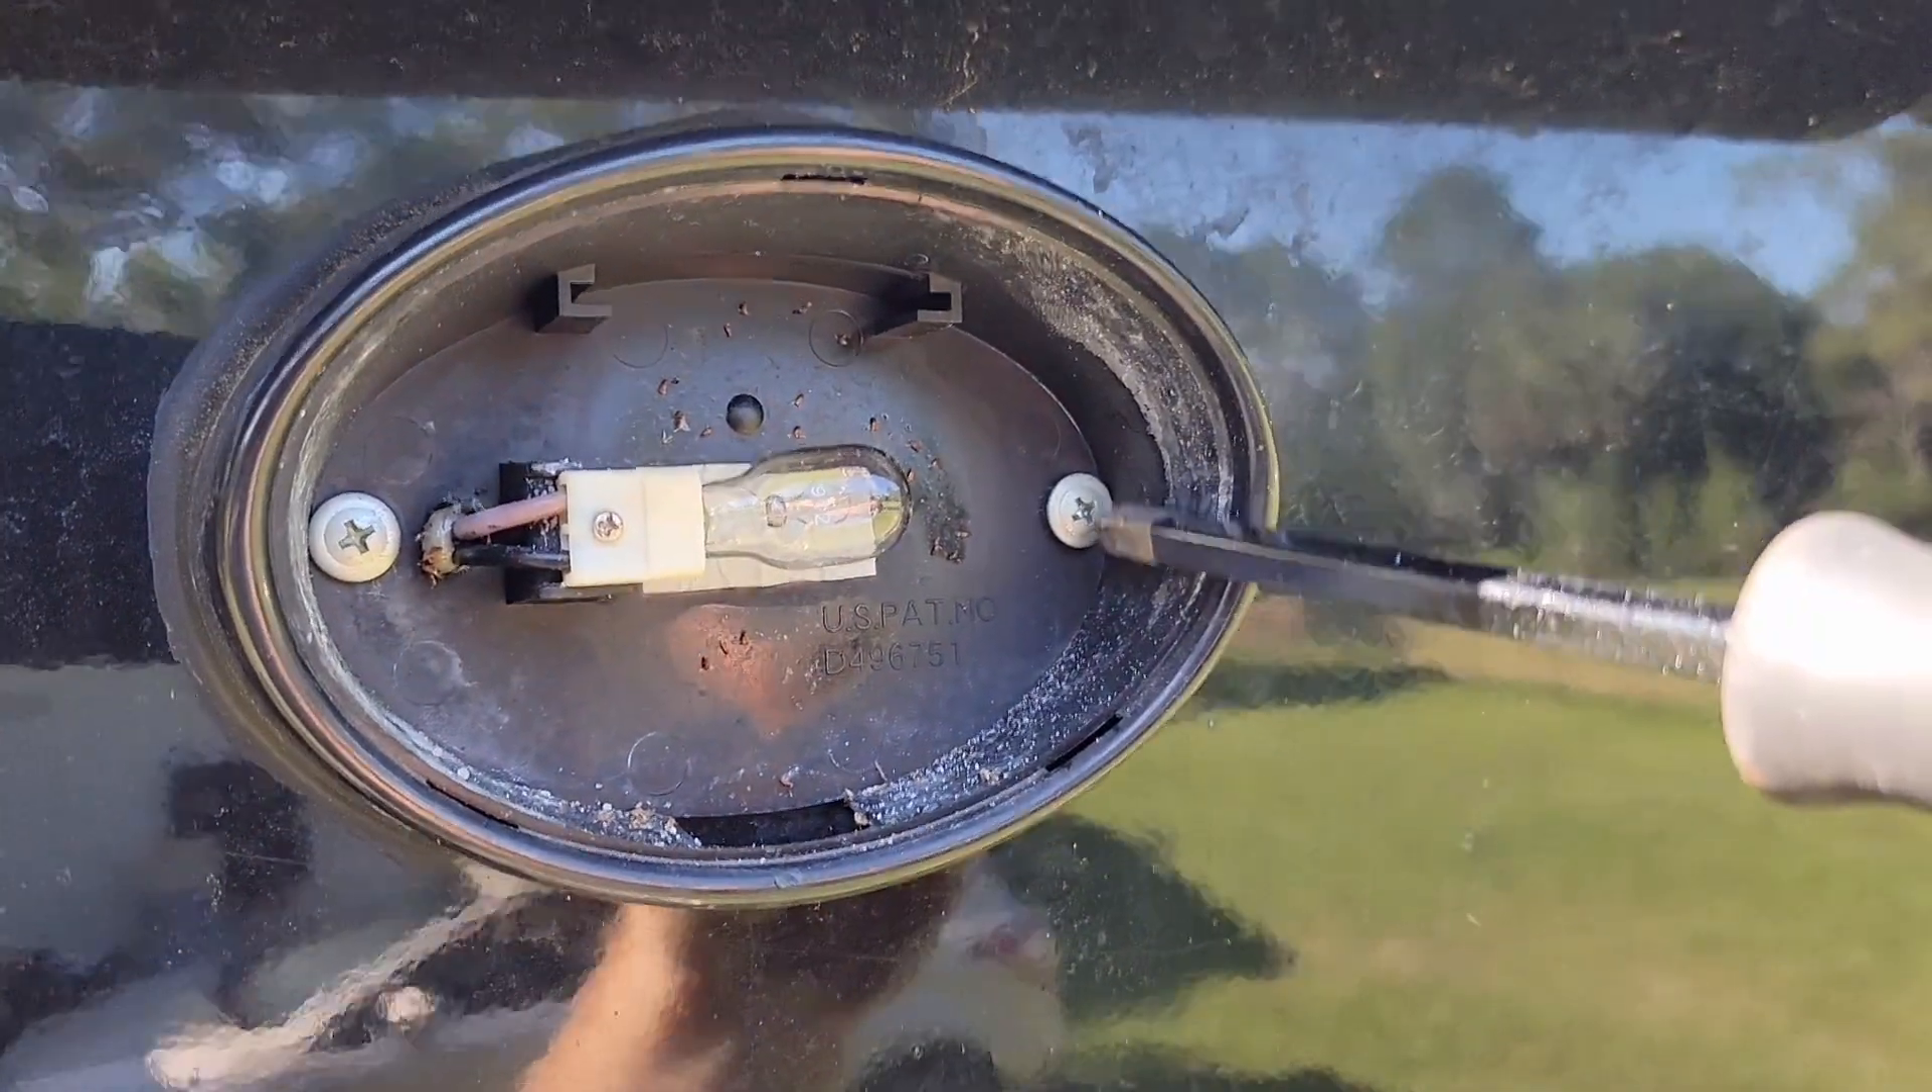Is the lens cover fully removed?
Yes.